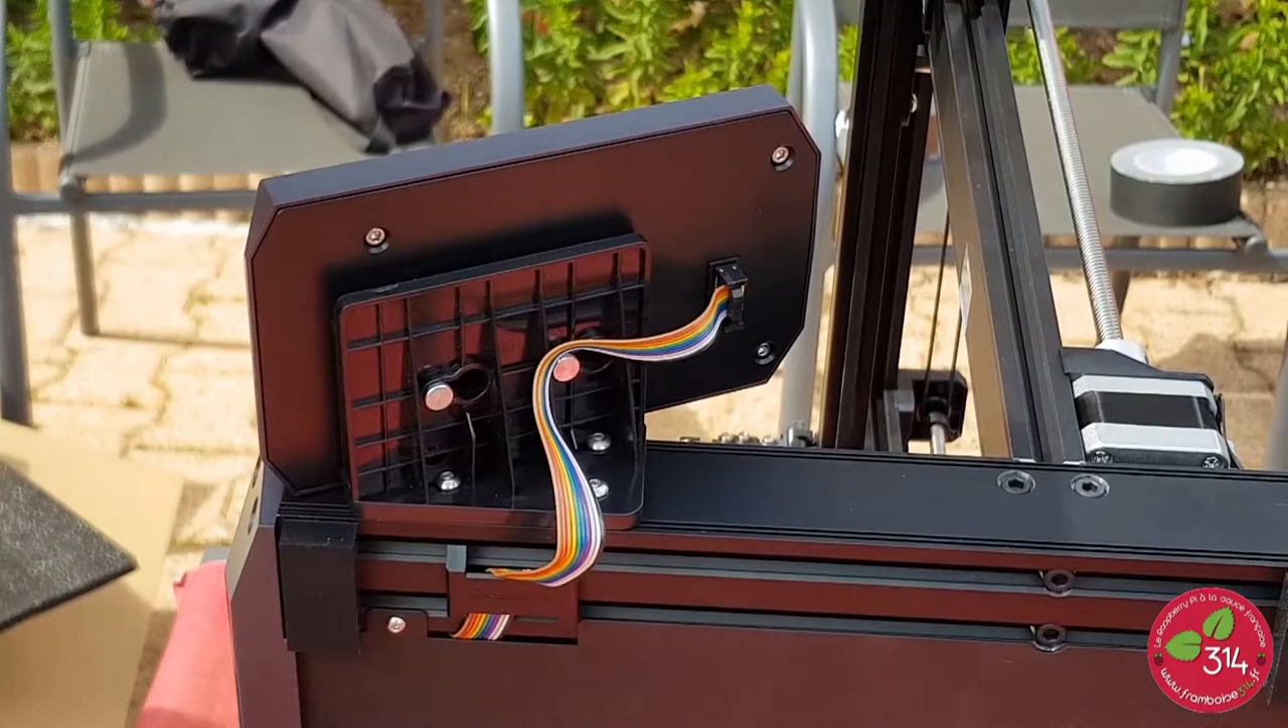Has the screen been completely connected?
Yes.